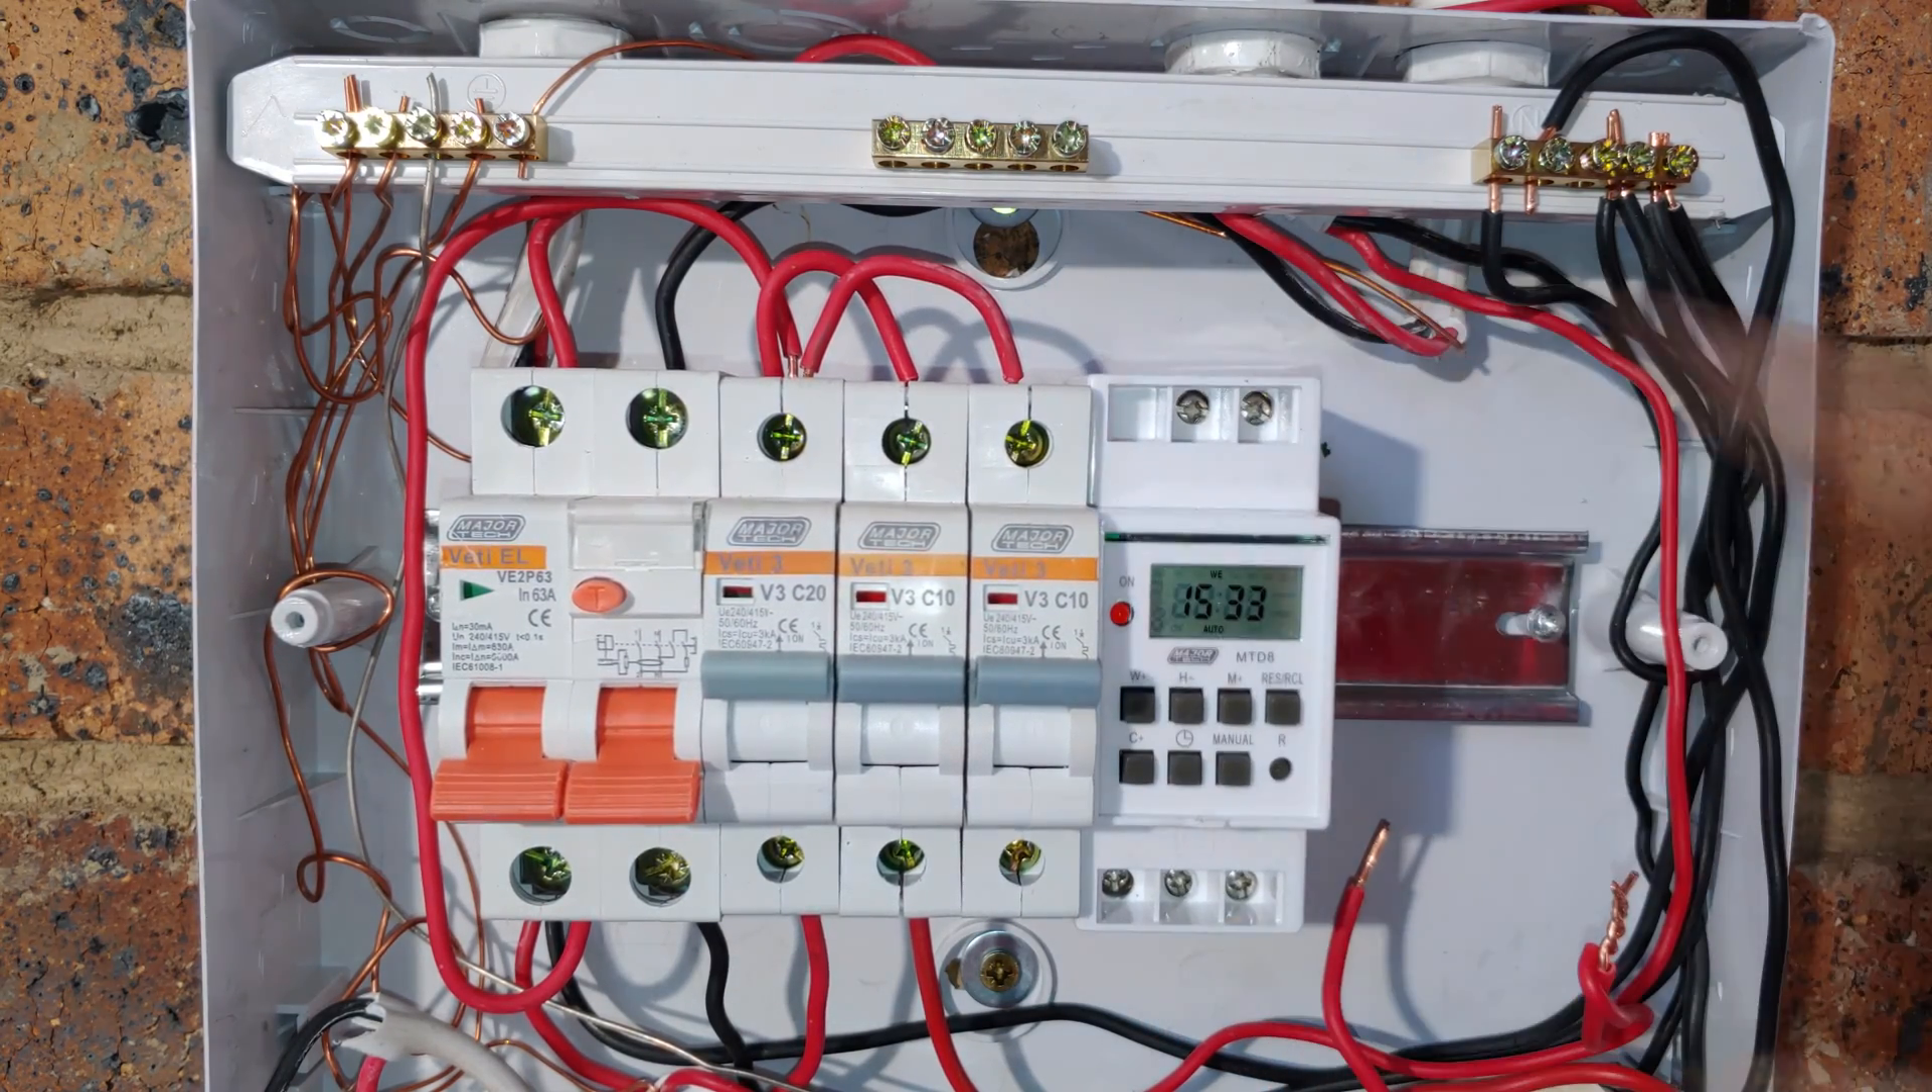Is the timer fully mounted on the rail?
Yes.